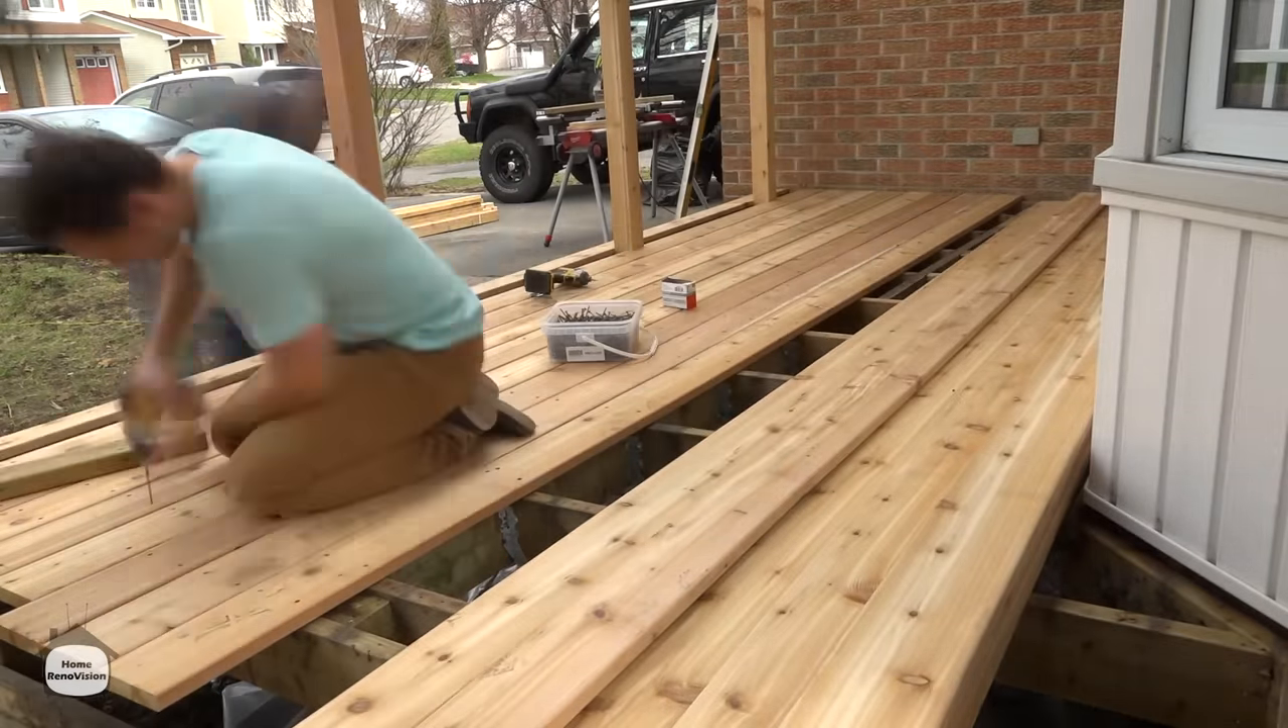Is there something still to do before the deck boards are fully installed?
Yes.